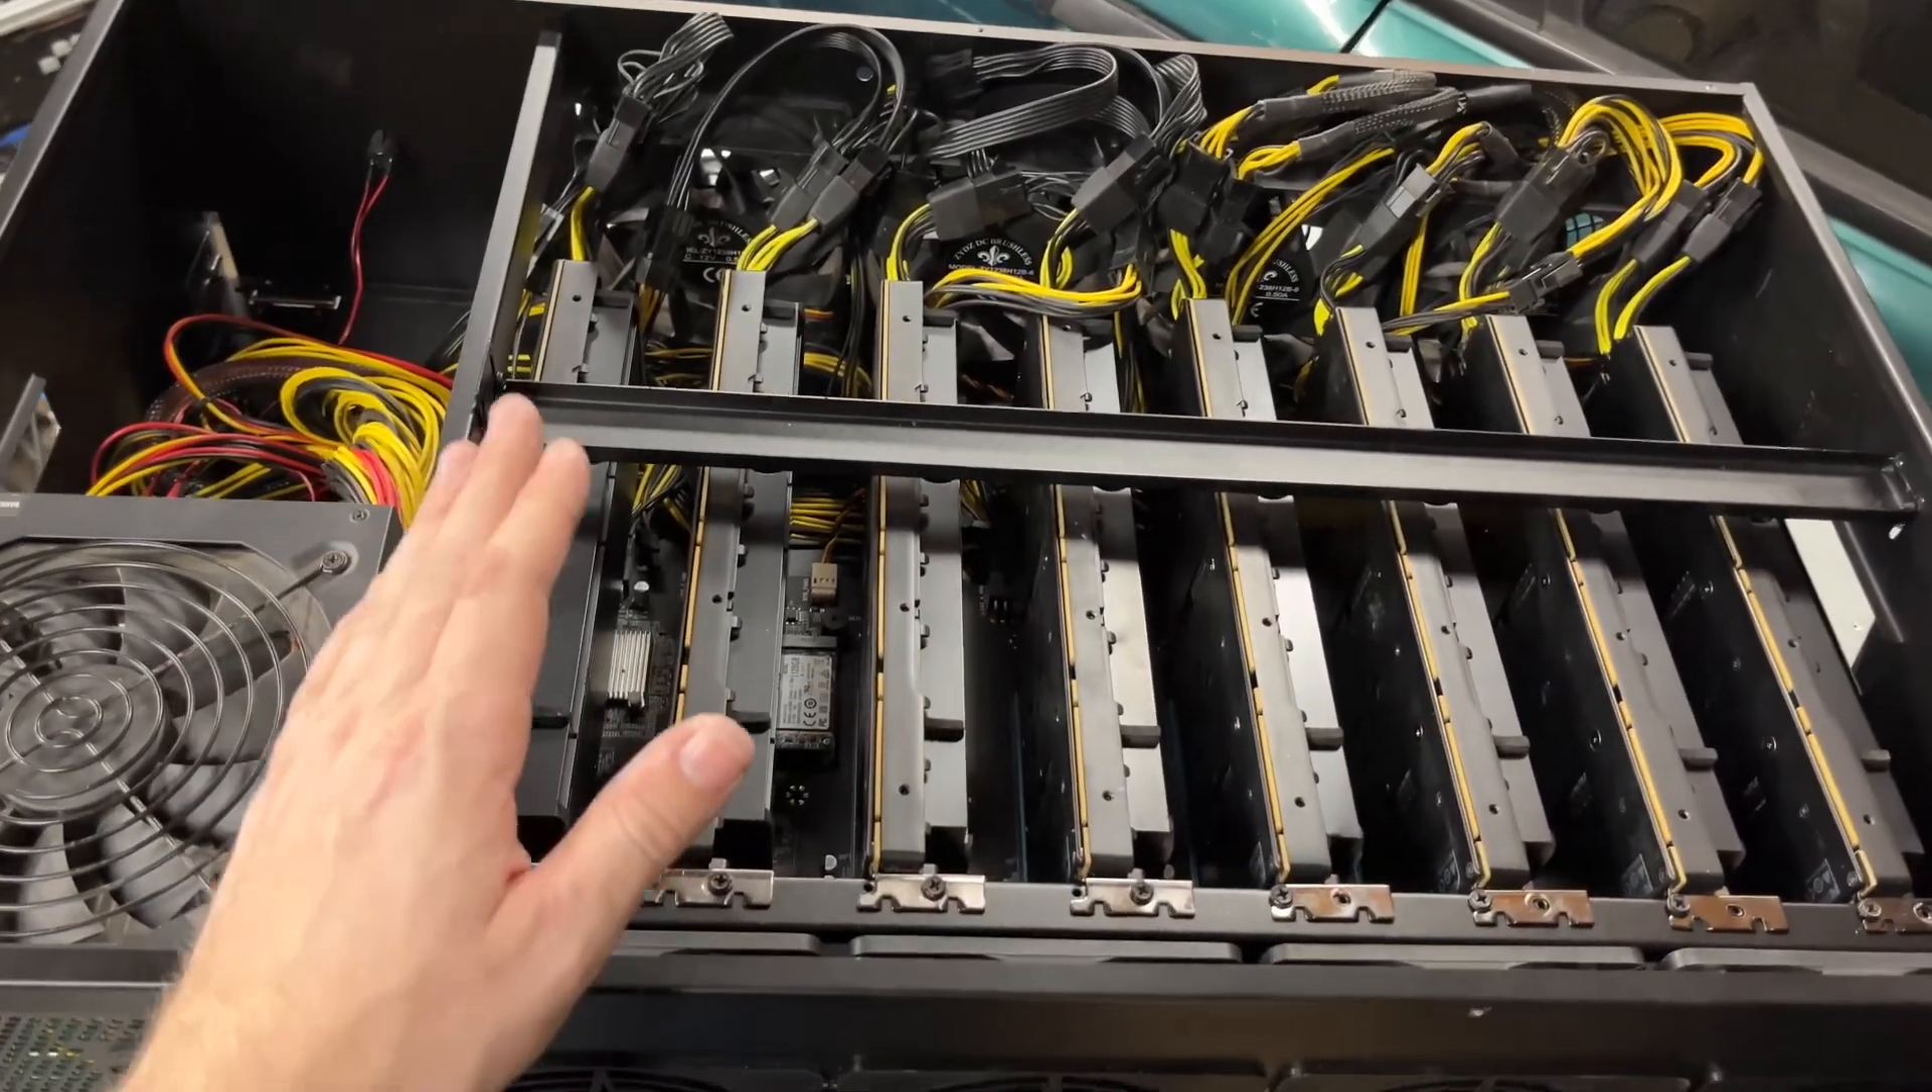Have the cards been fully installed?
Yes.